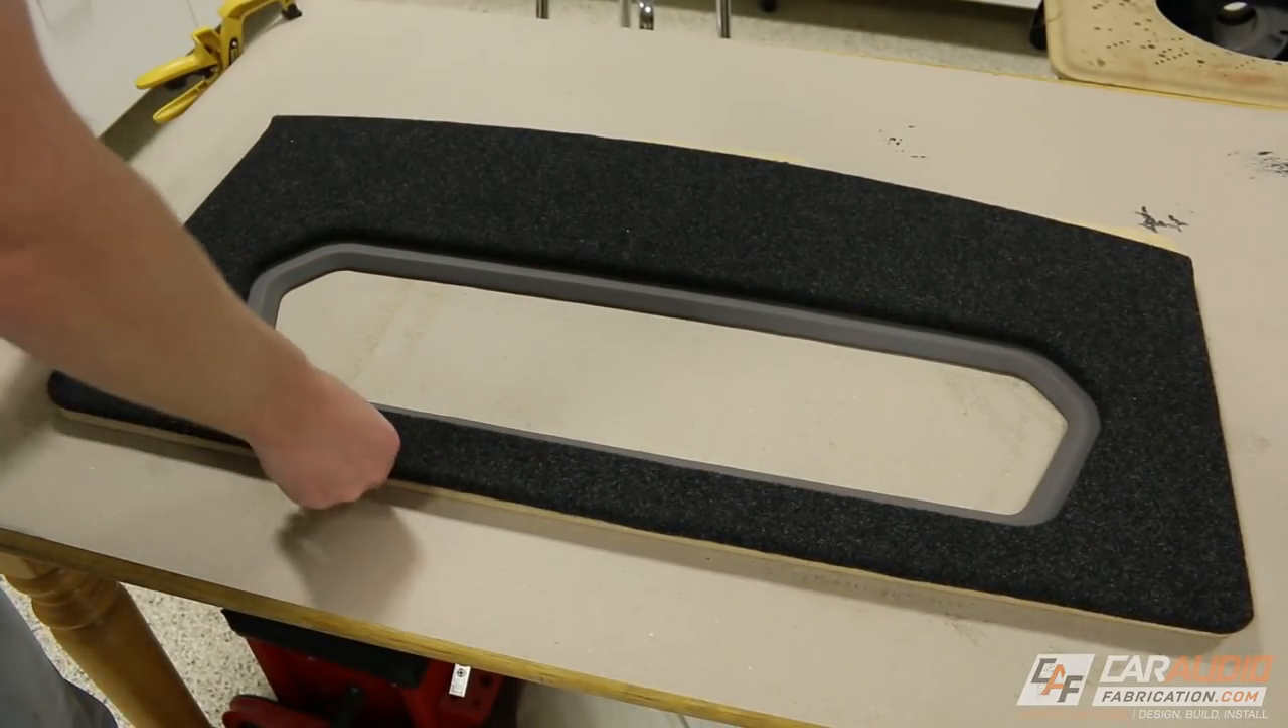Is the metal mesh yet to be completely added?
Yes.